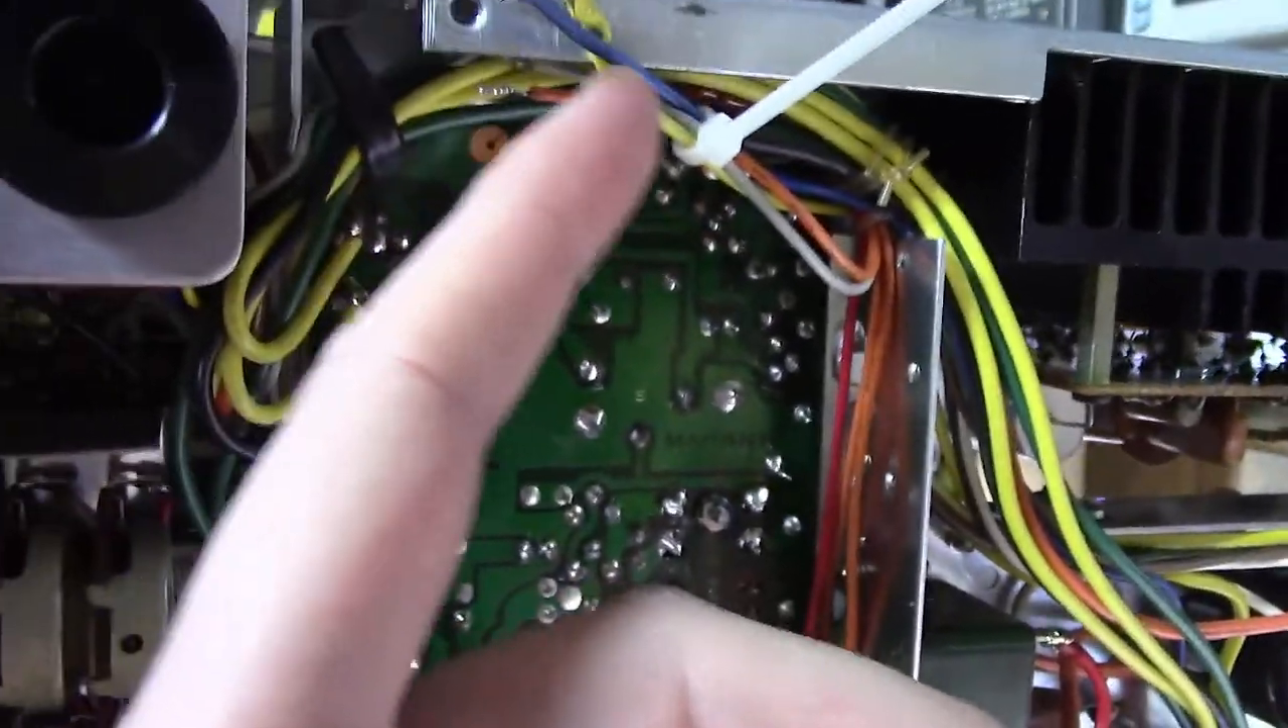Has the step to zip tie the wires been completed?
Yes.